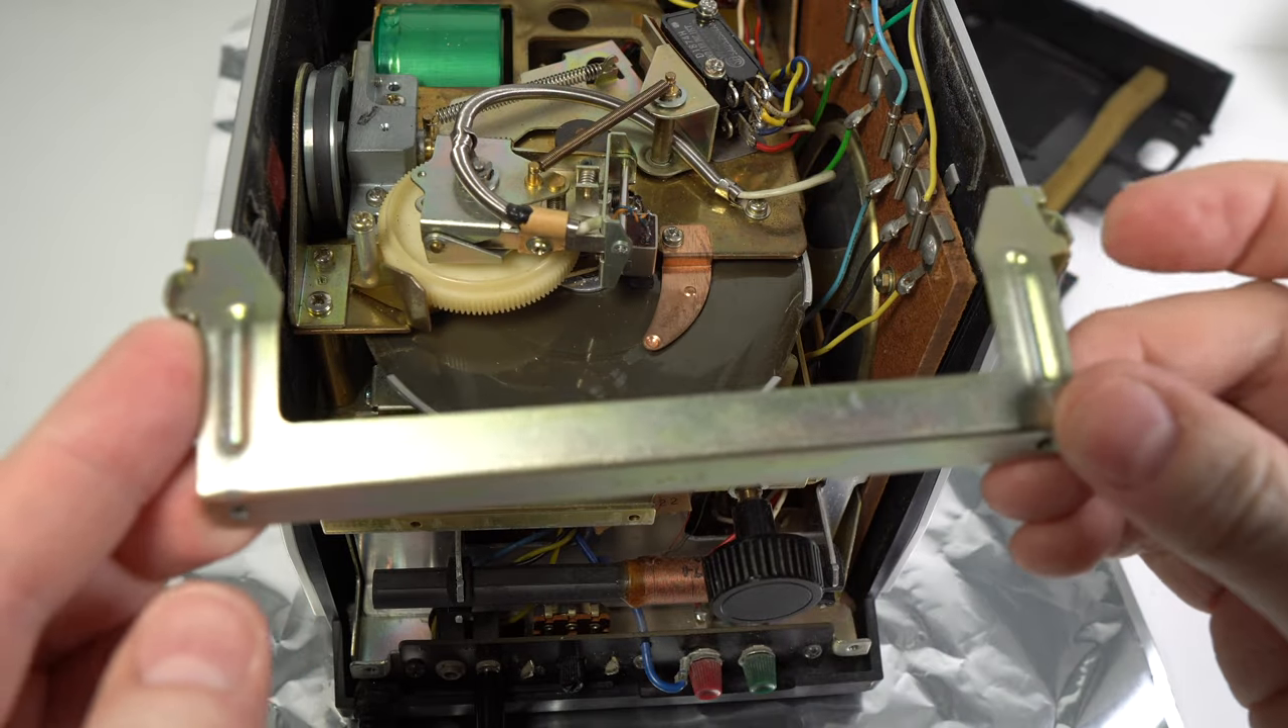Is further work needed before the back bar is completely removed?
No.